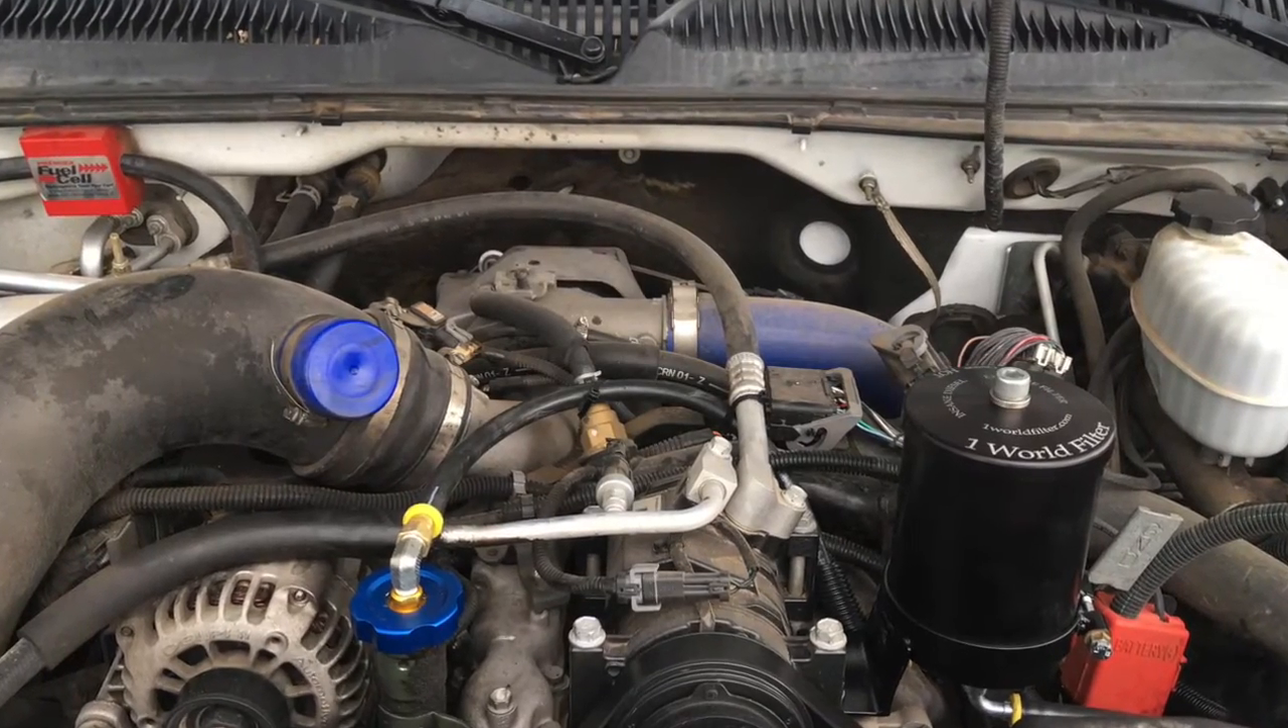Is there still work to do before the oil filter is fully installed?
No.